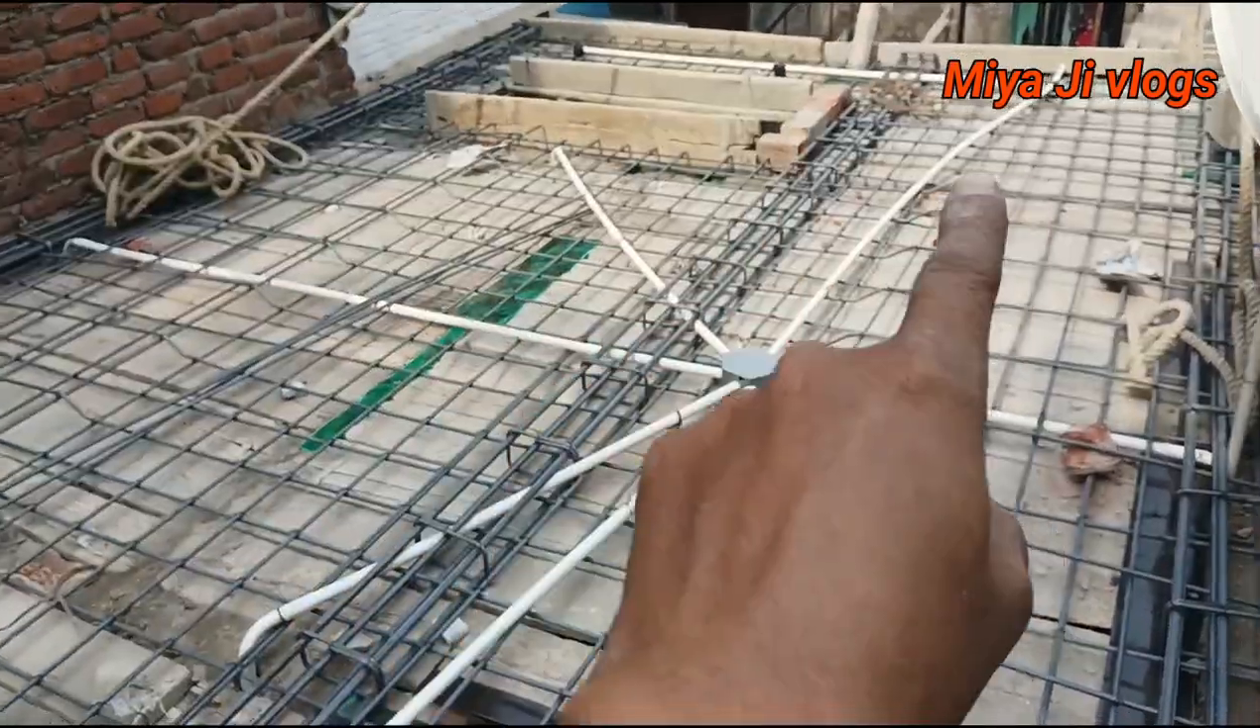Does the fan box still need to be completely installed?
No.